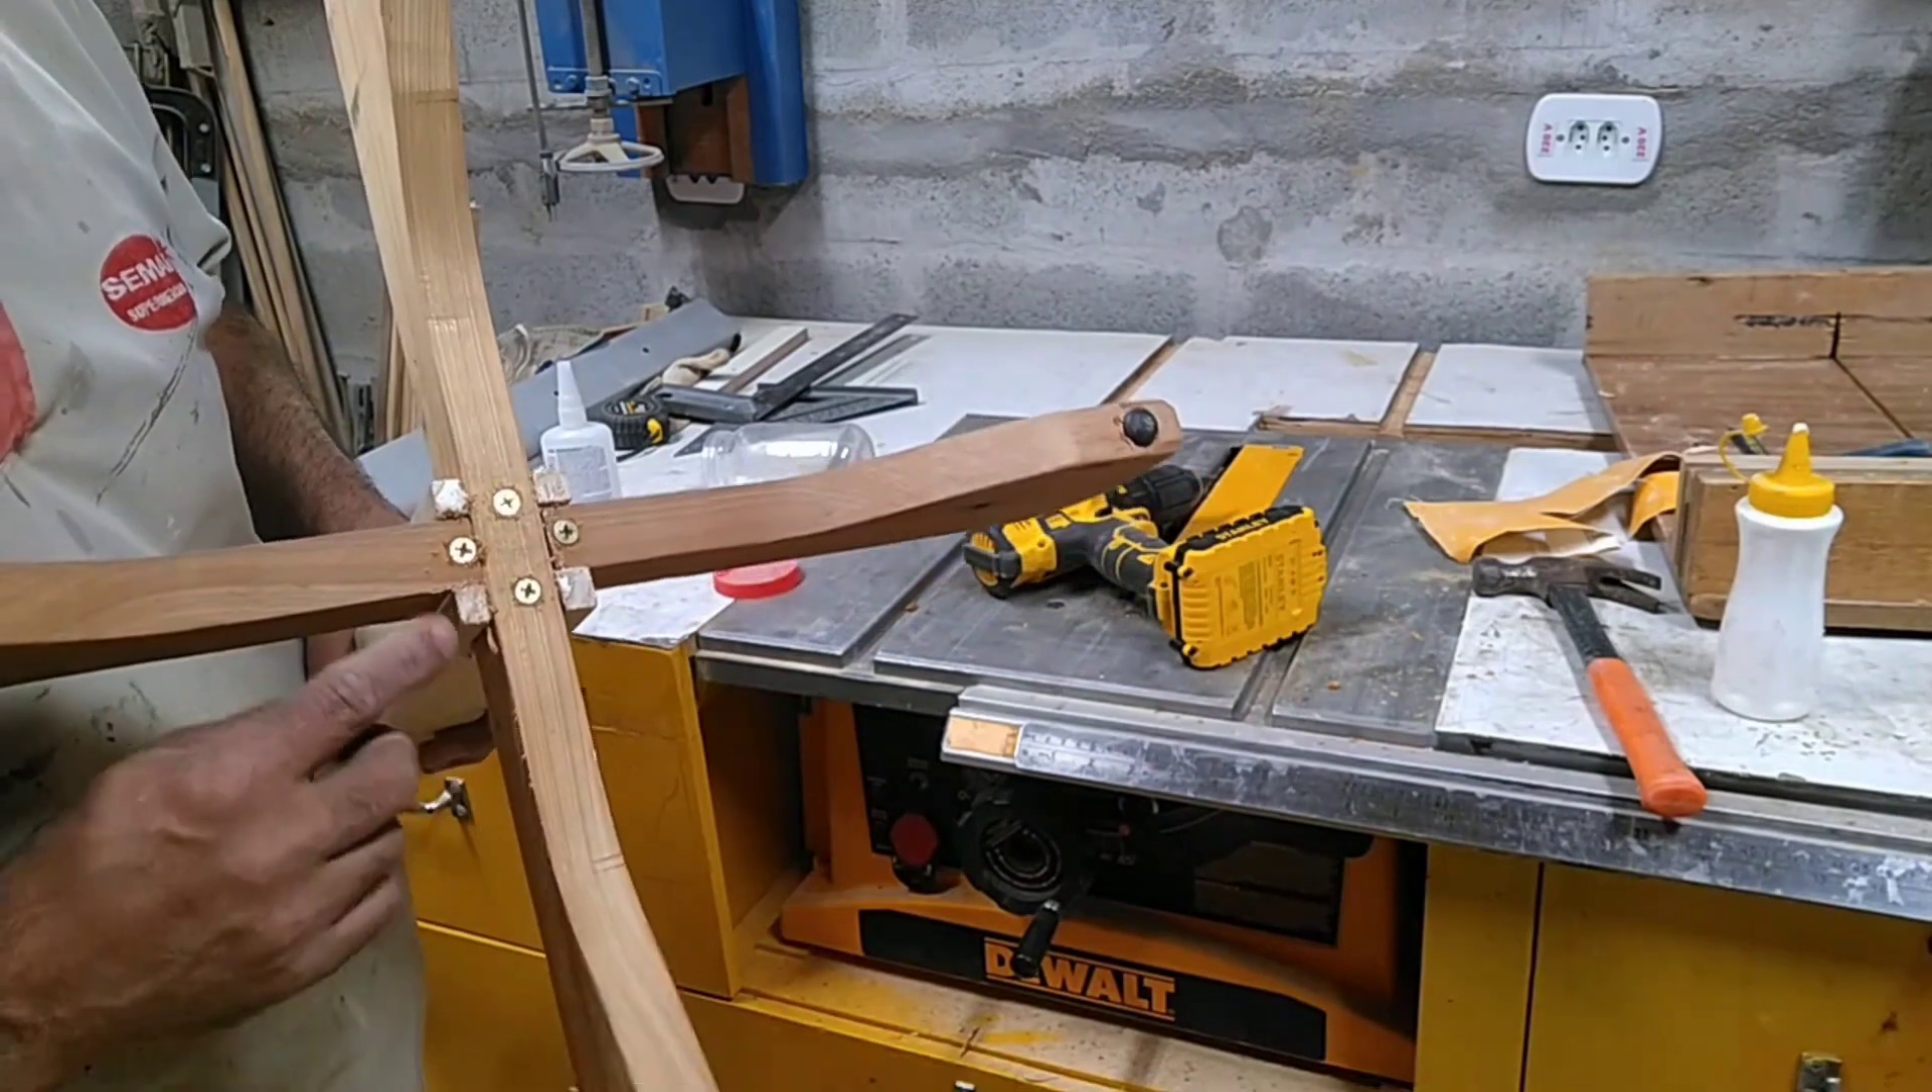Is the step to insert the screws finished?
Yes.